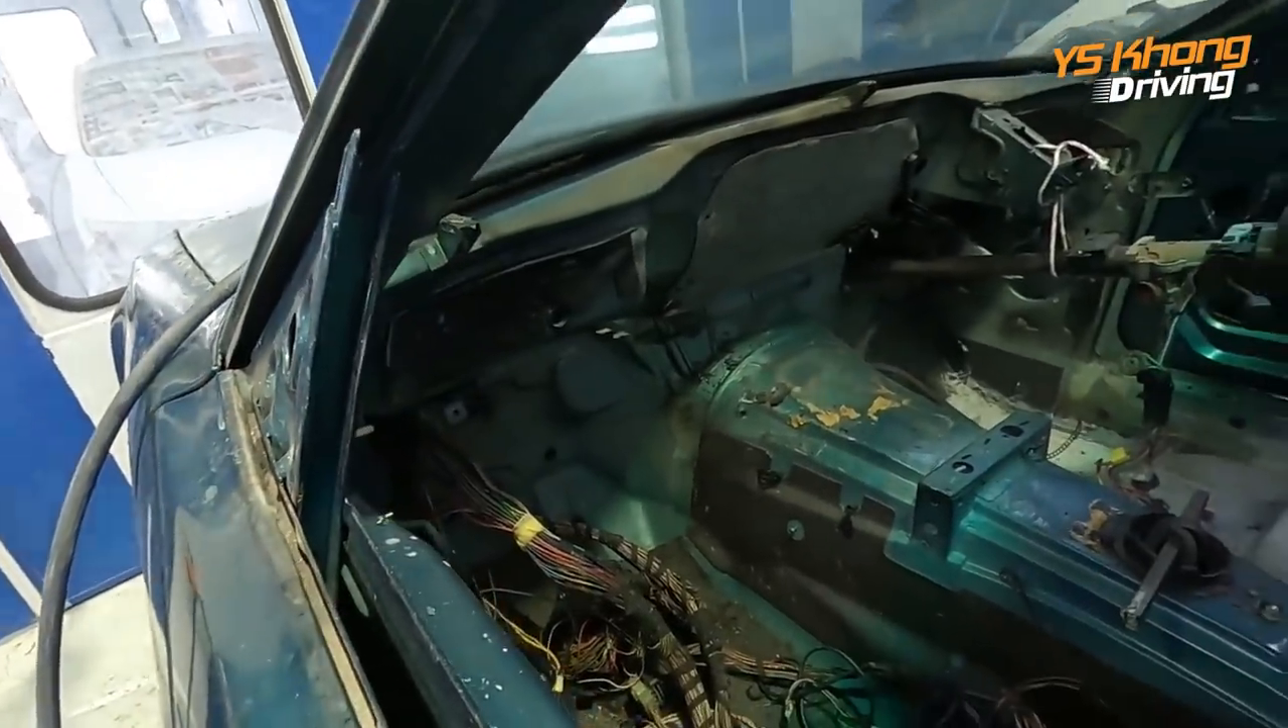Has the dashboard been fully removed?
Yes.